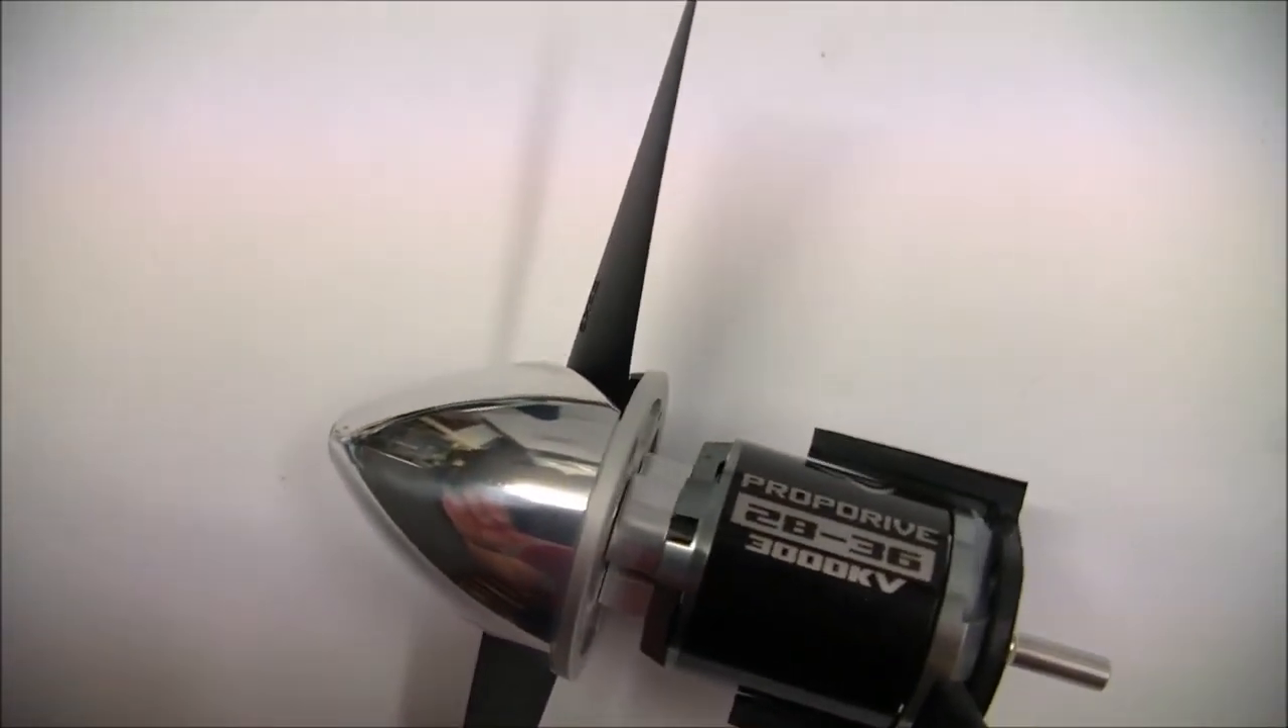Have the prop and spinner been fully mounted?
Yes.